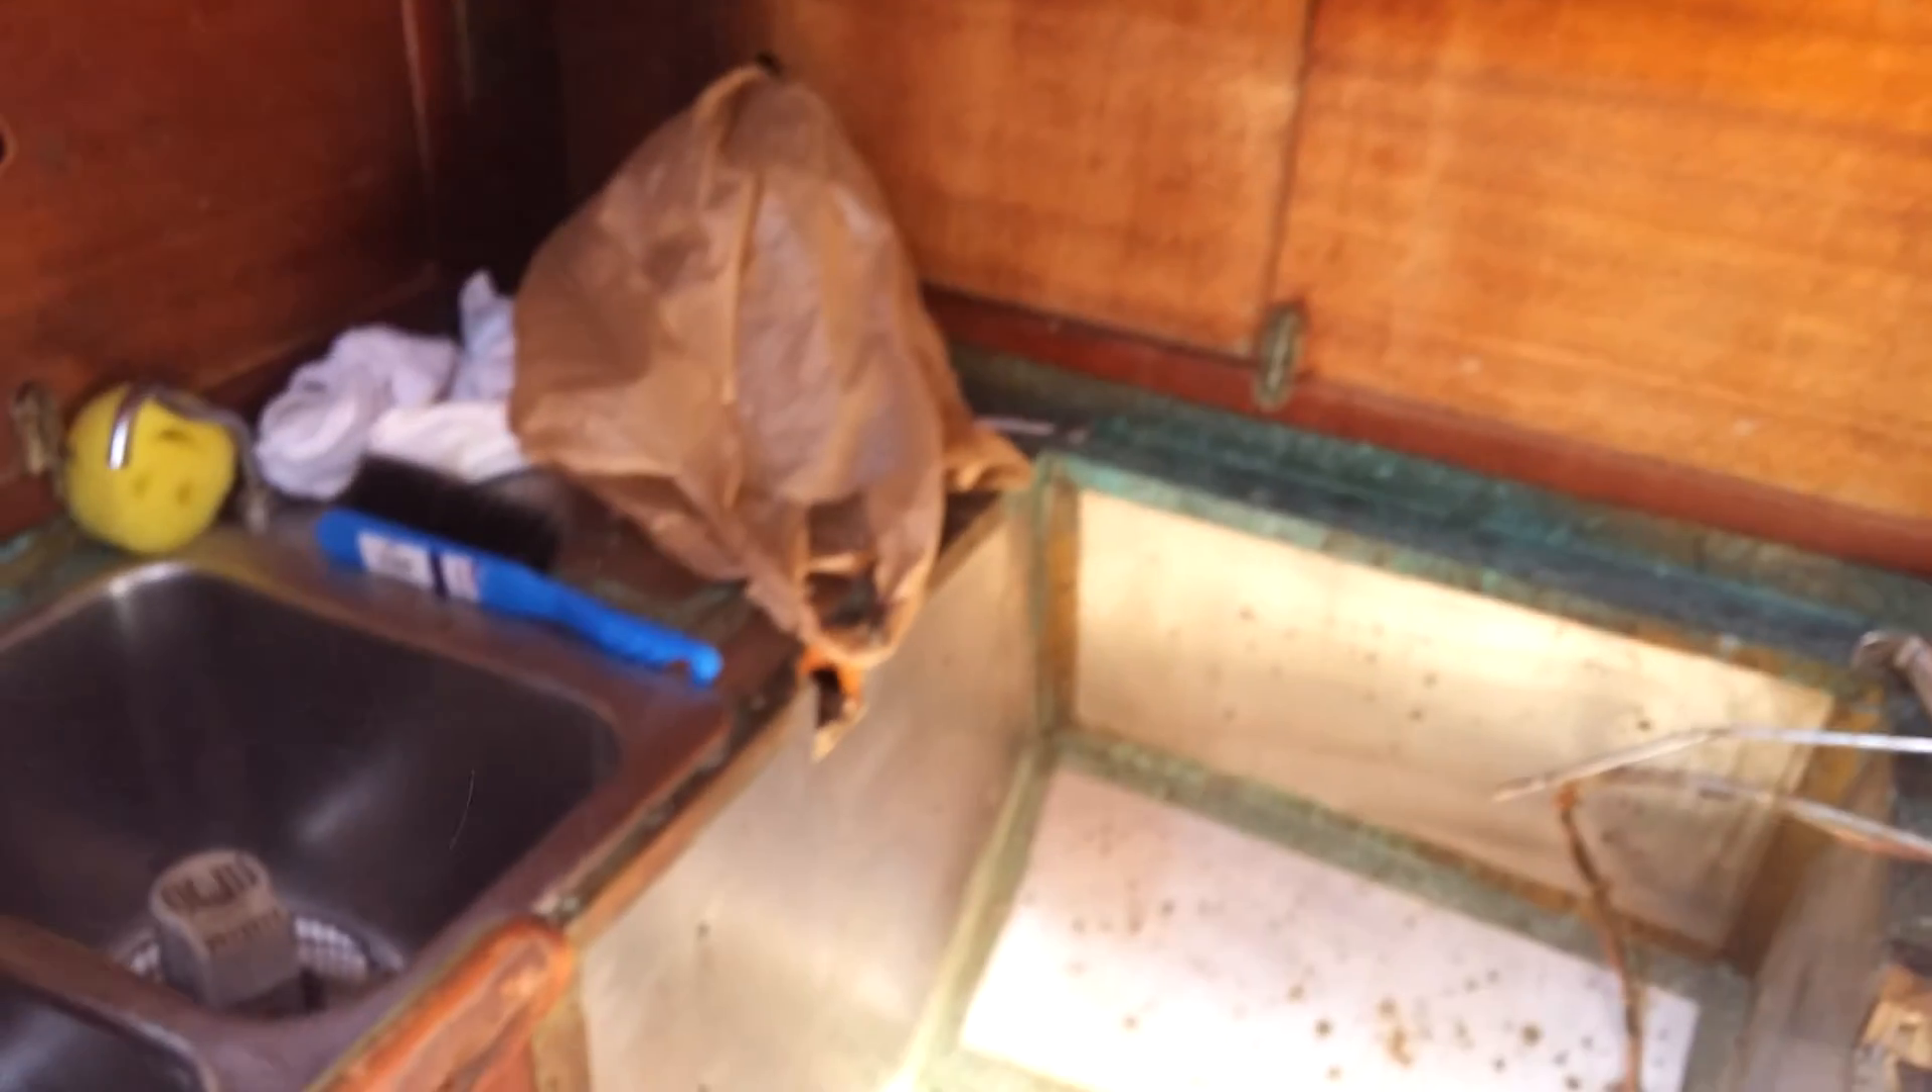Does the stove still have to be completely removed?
No.